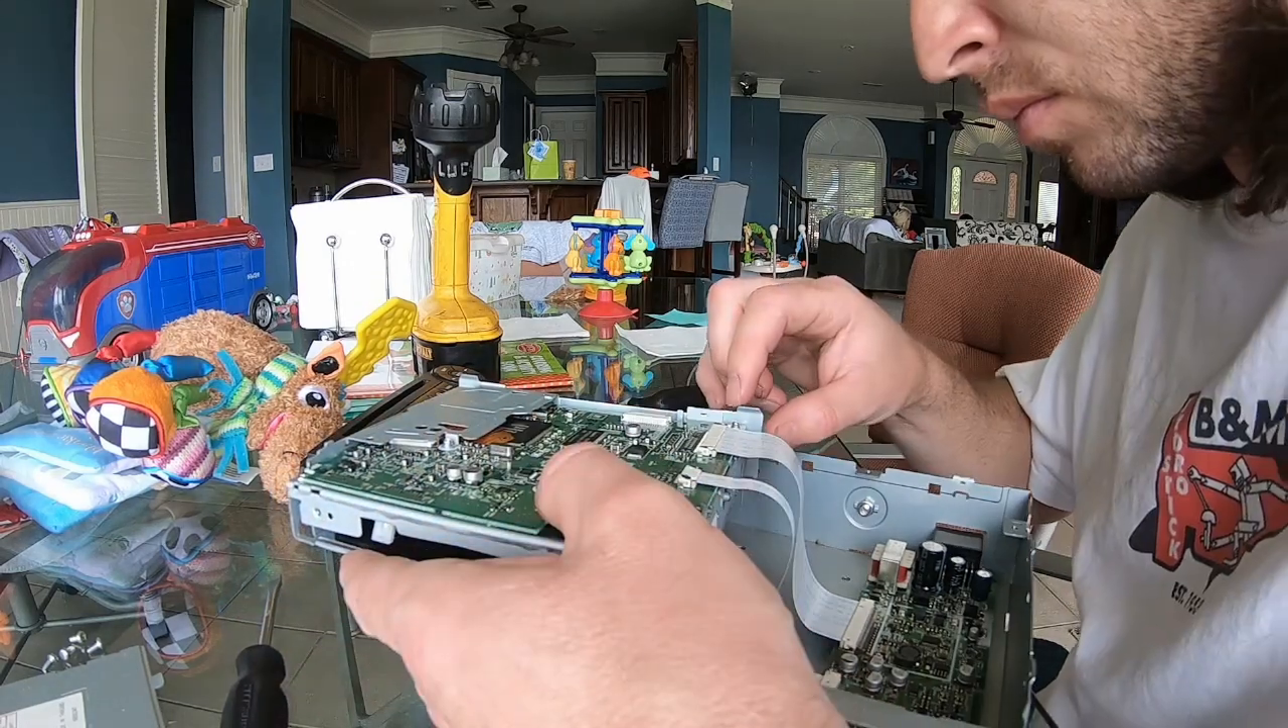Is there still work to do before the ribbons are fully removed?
Yes.